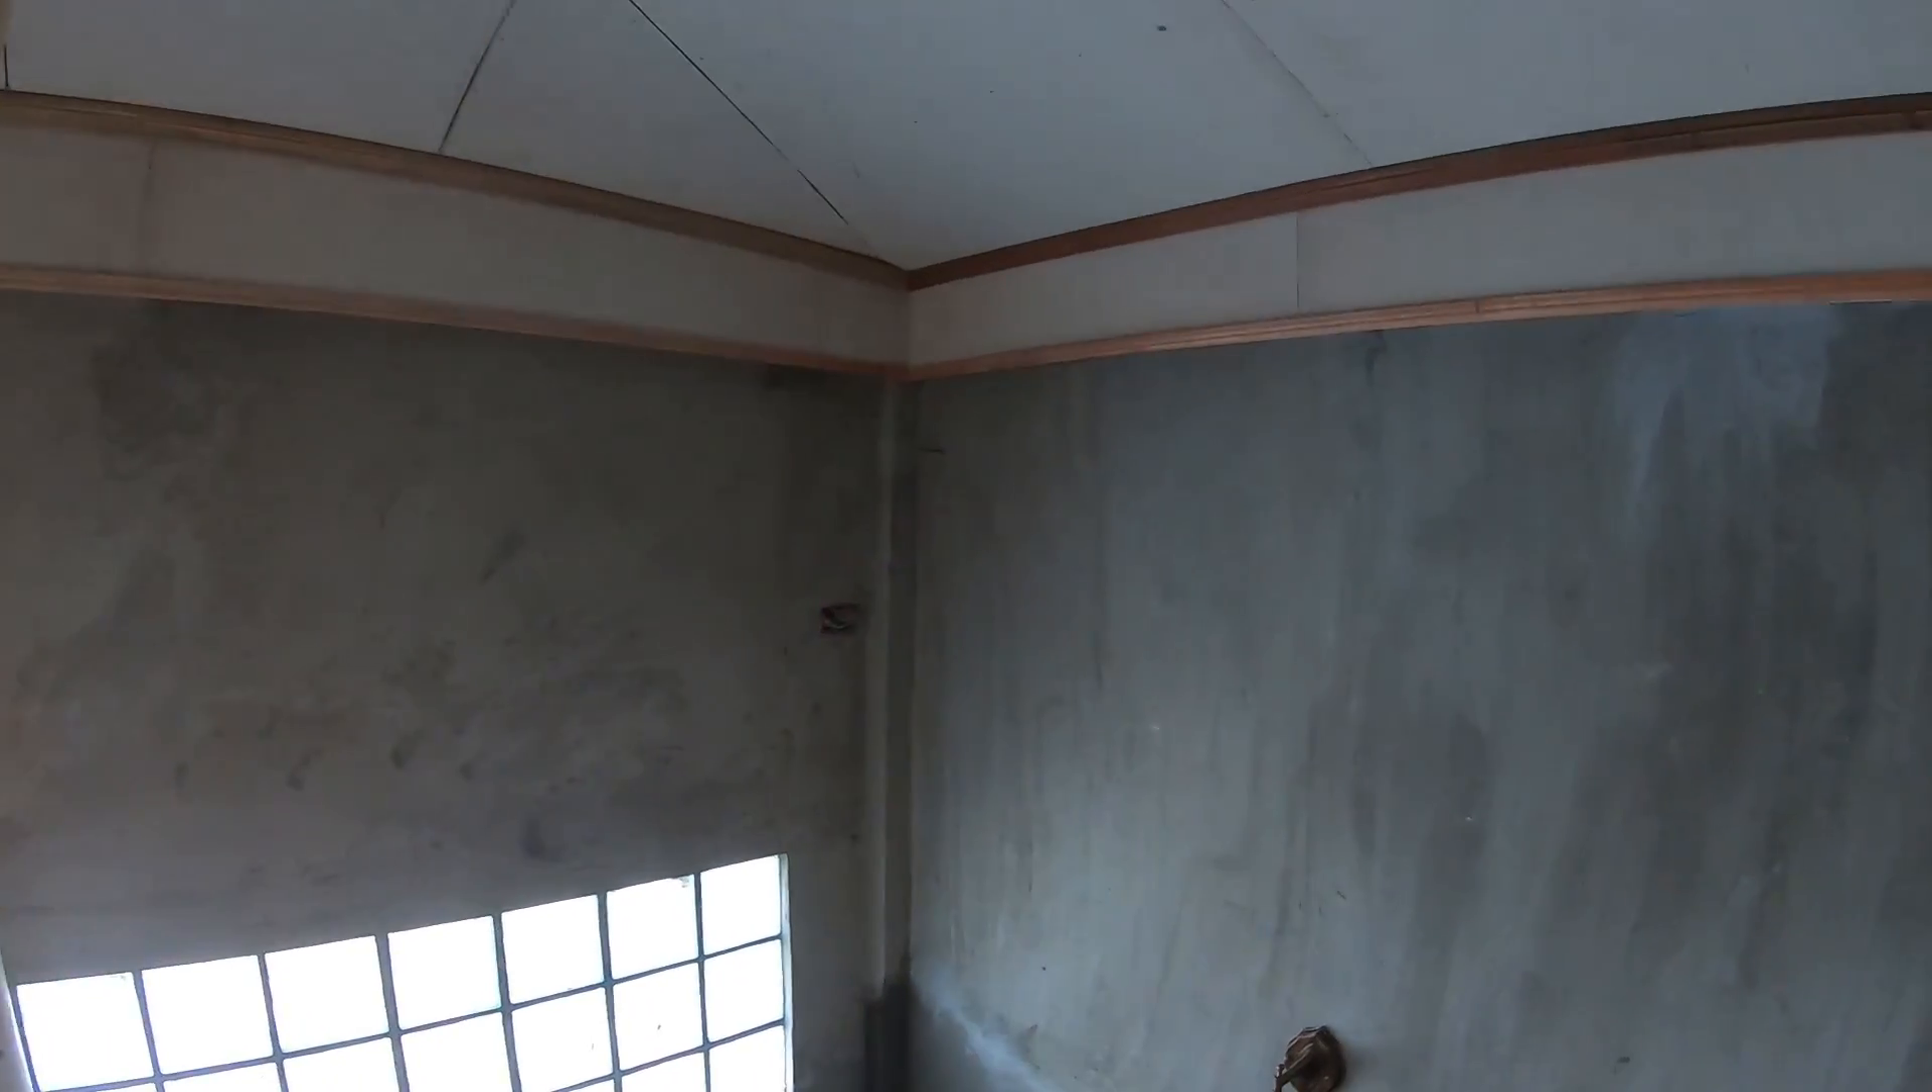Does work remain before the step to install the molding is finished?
No.